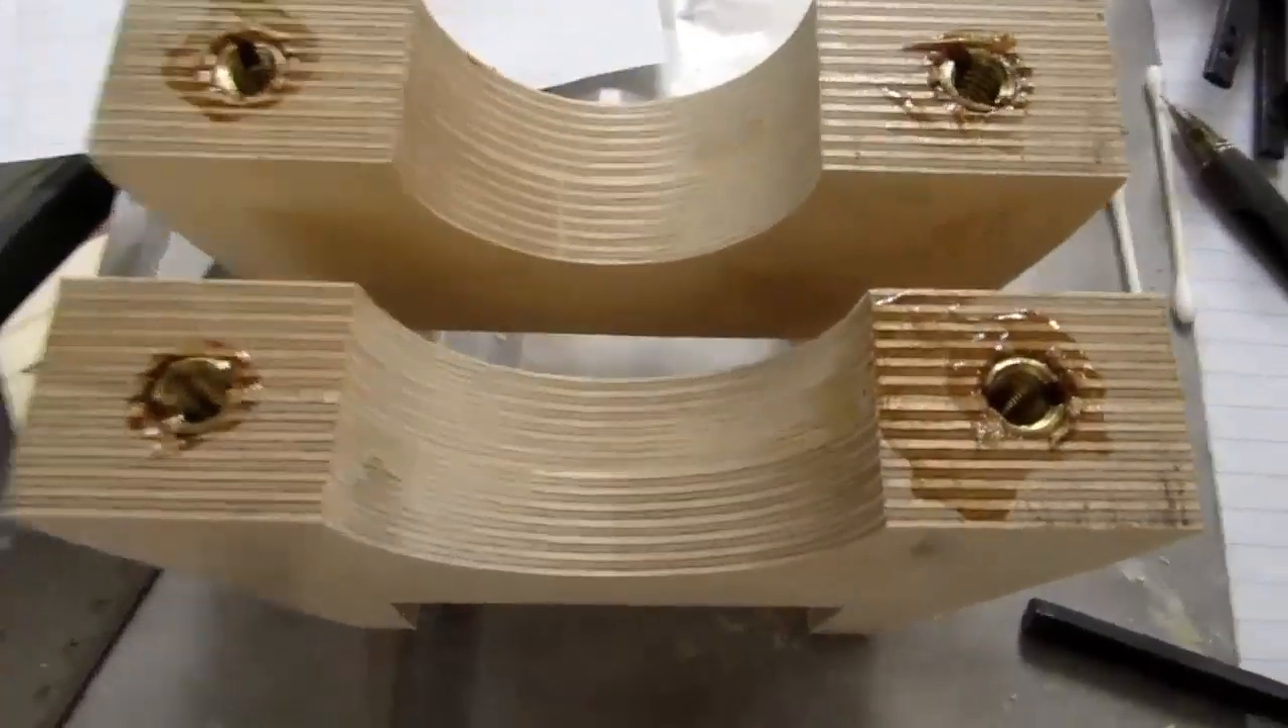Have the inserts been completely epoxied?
Yes.